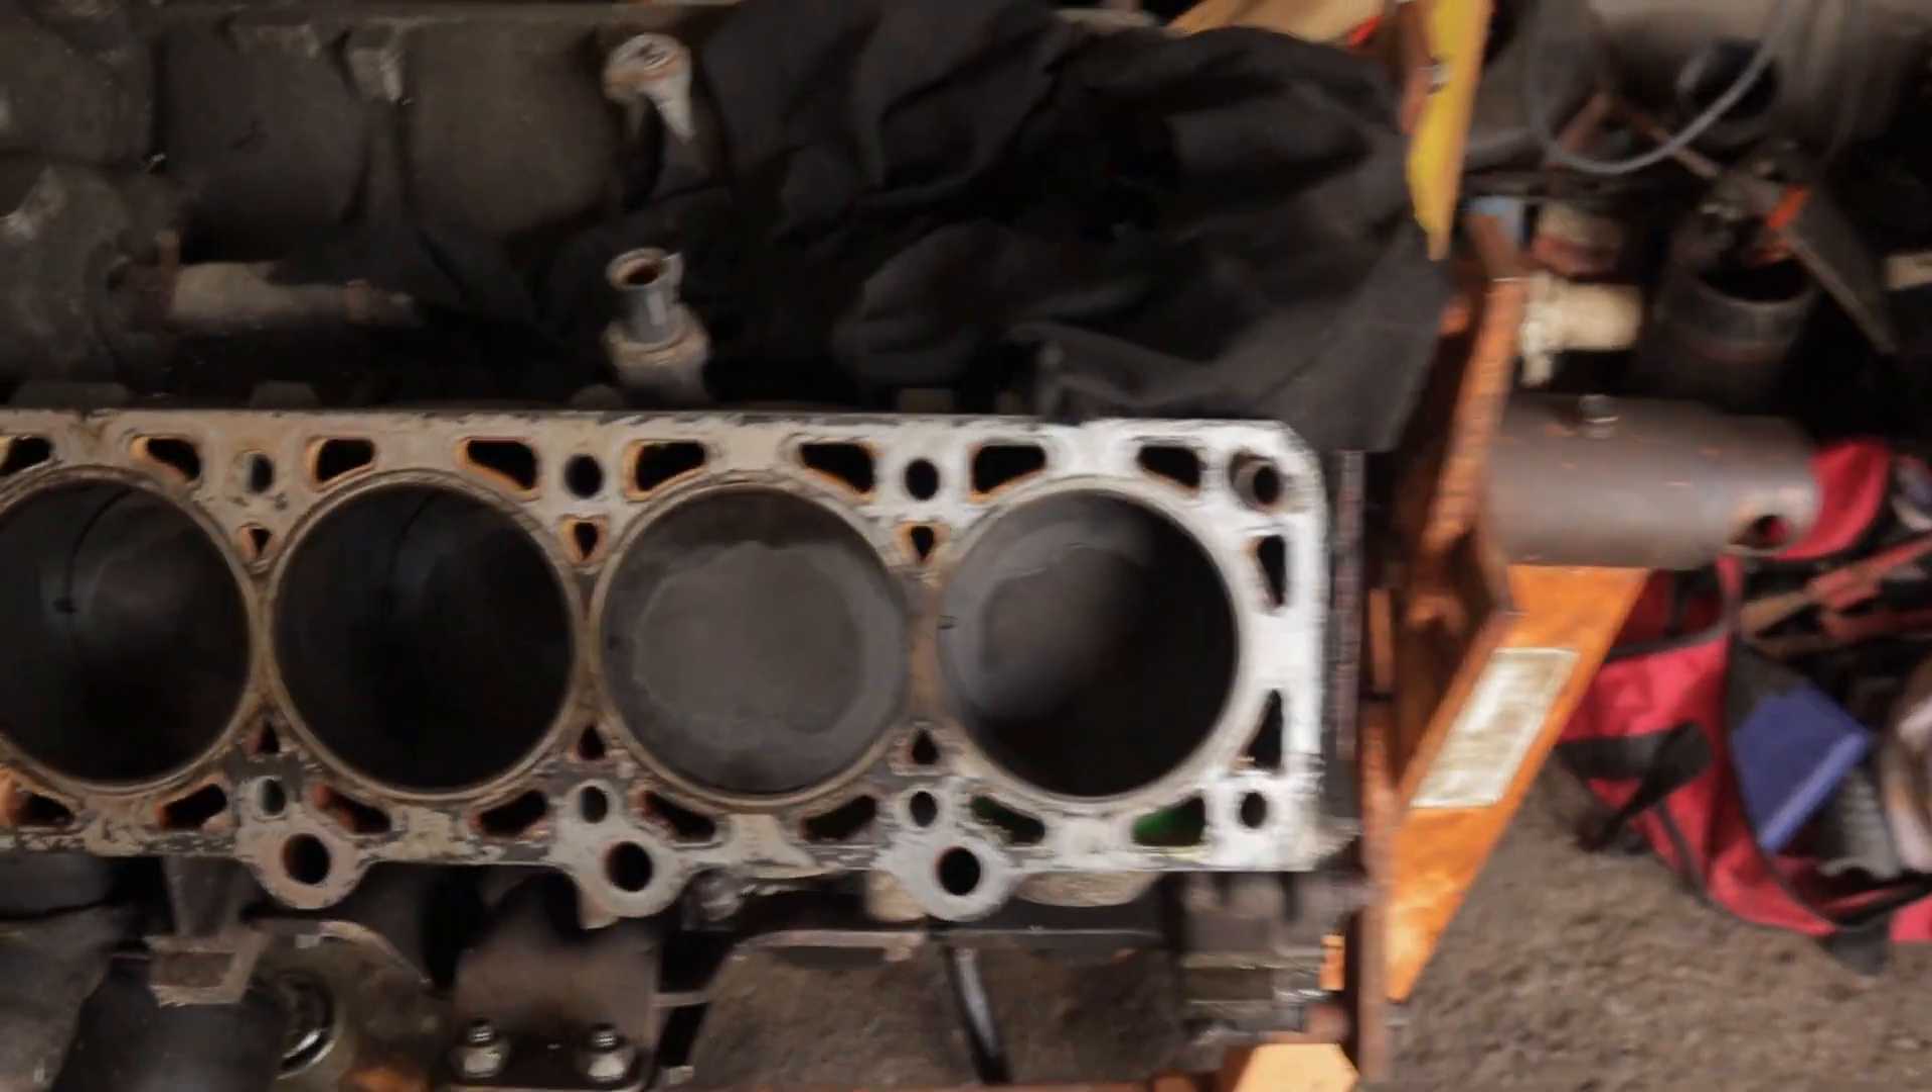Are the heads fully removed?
Yes.